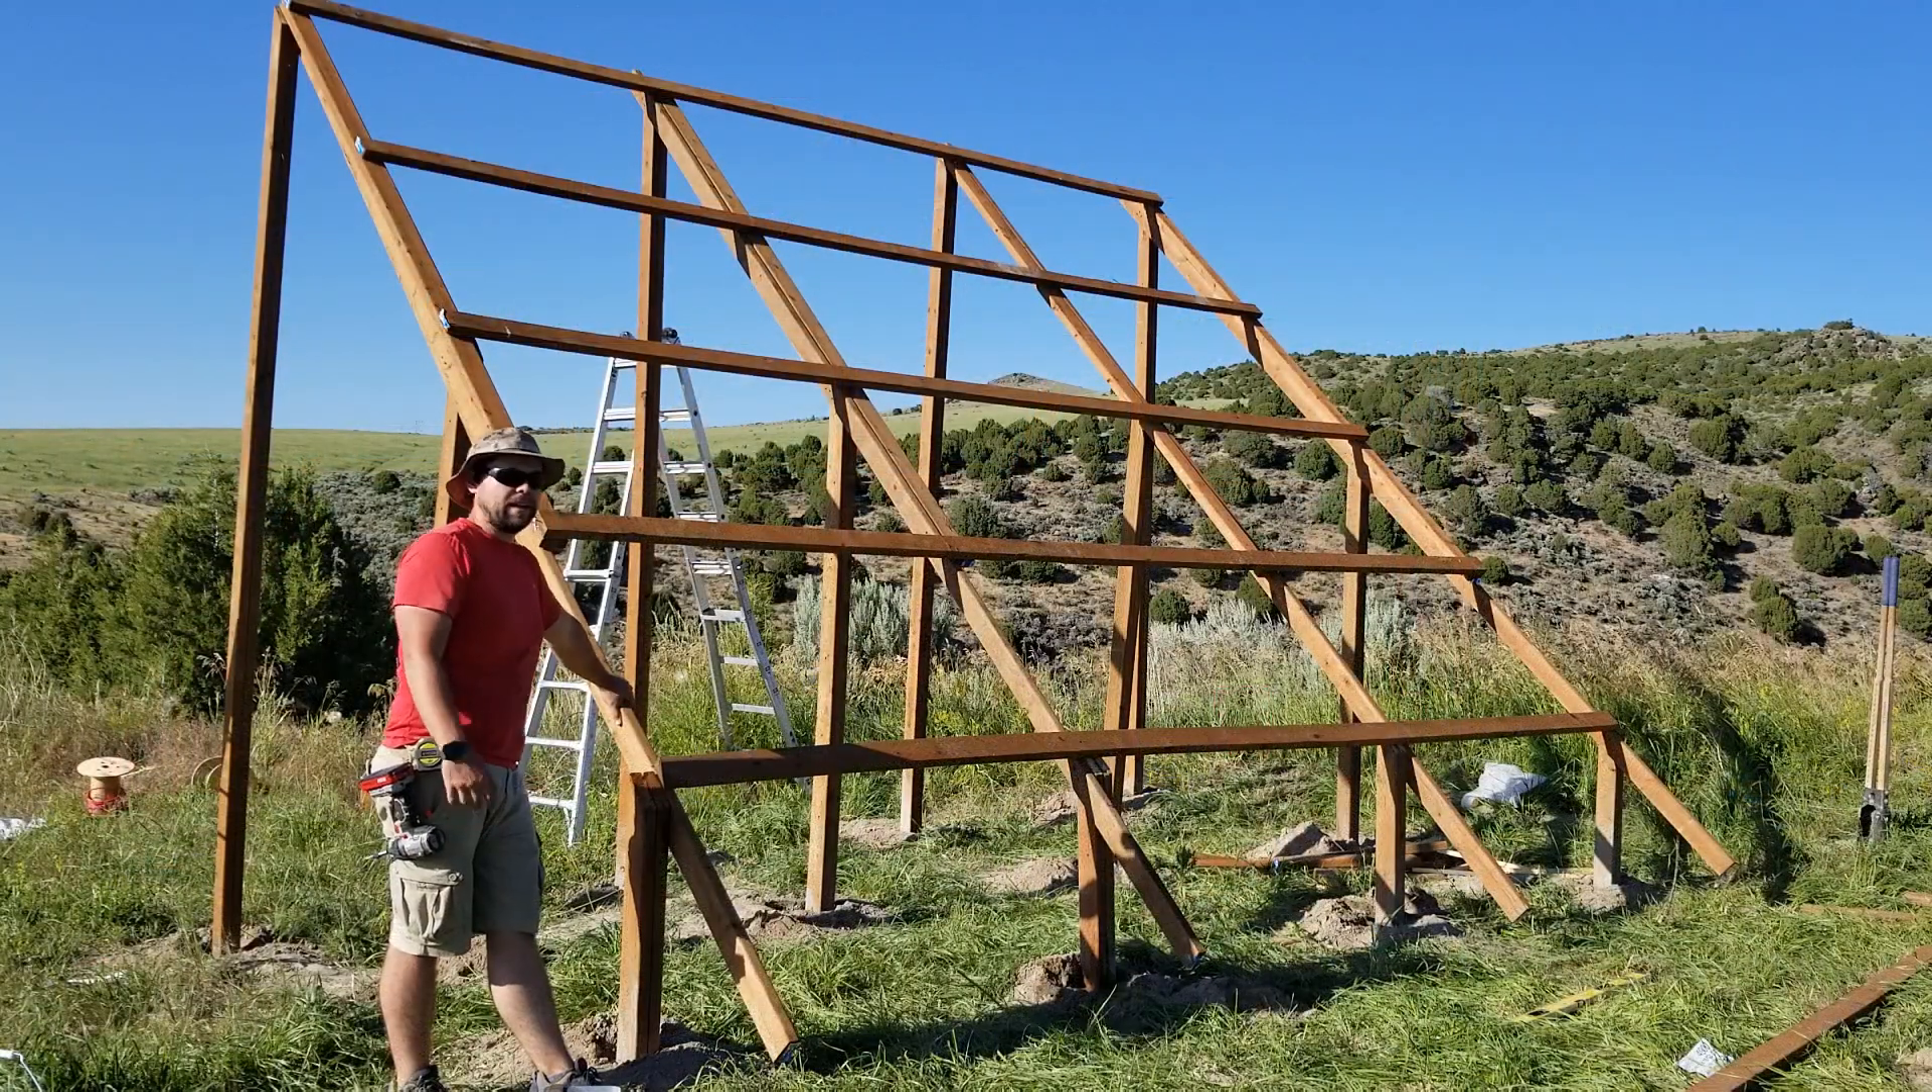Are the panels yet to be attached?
Yes.